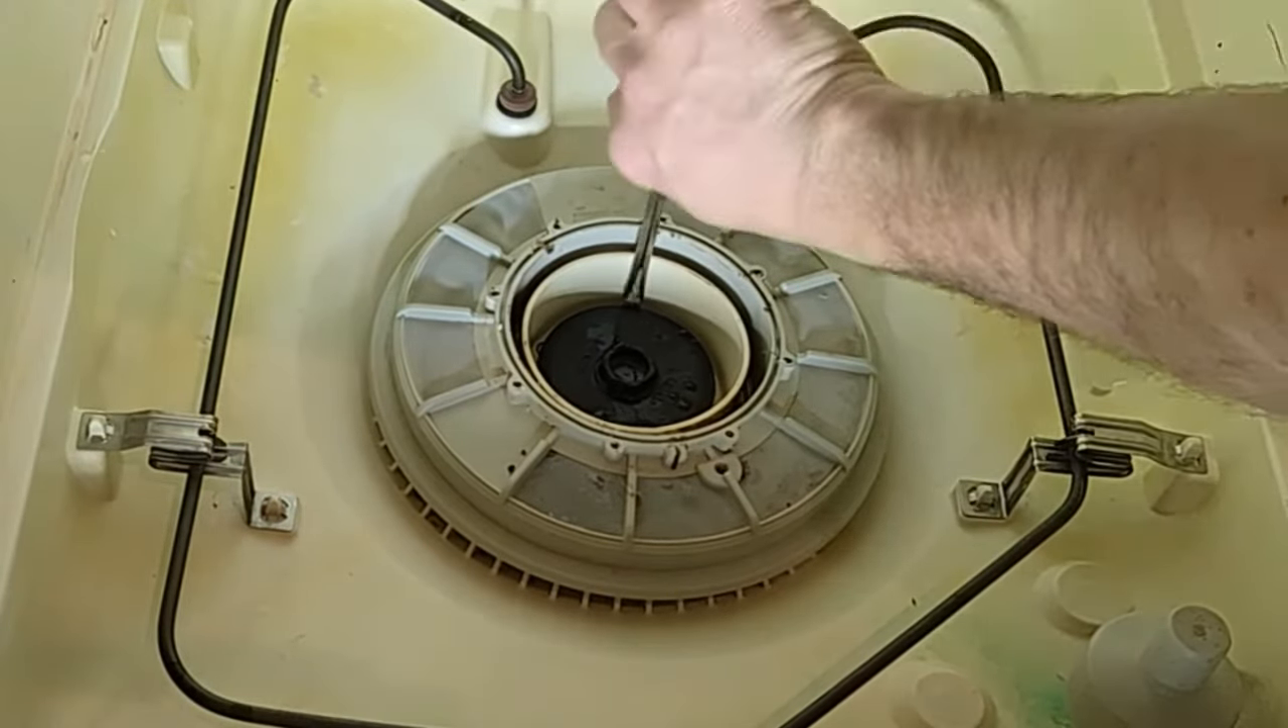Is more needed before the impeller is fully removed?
Yes.